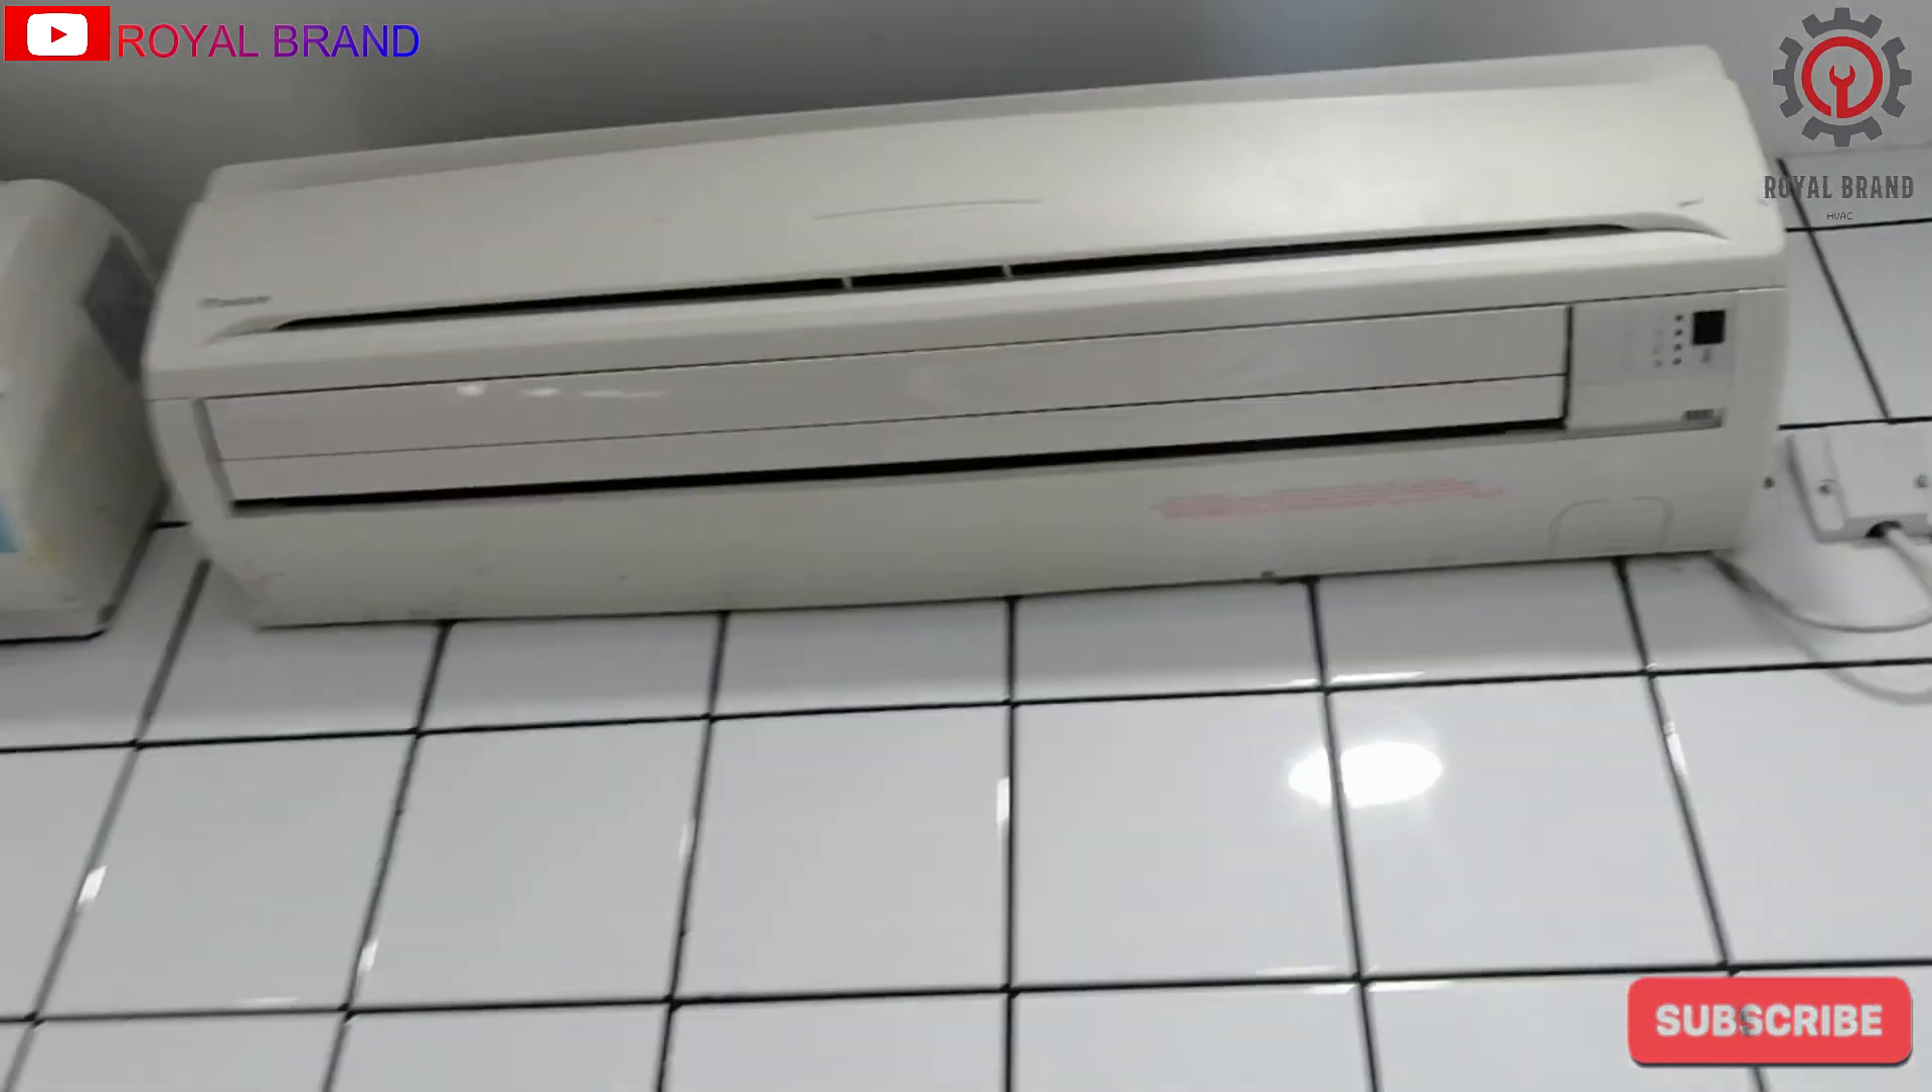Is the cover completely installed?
Yes.